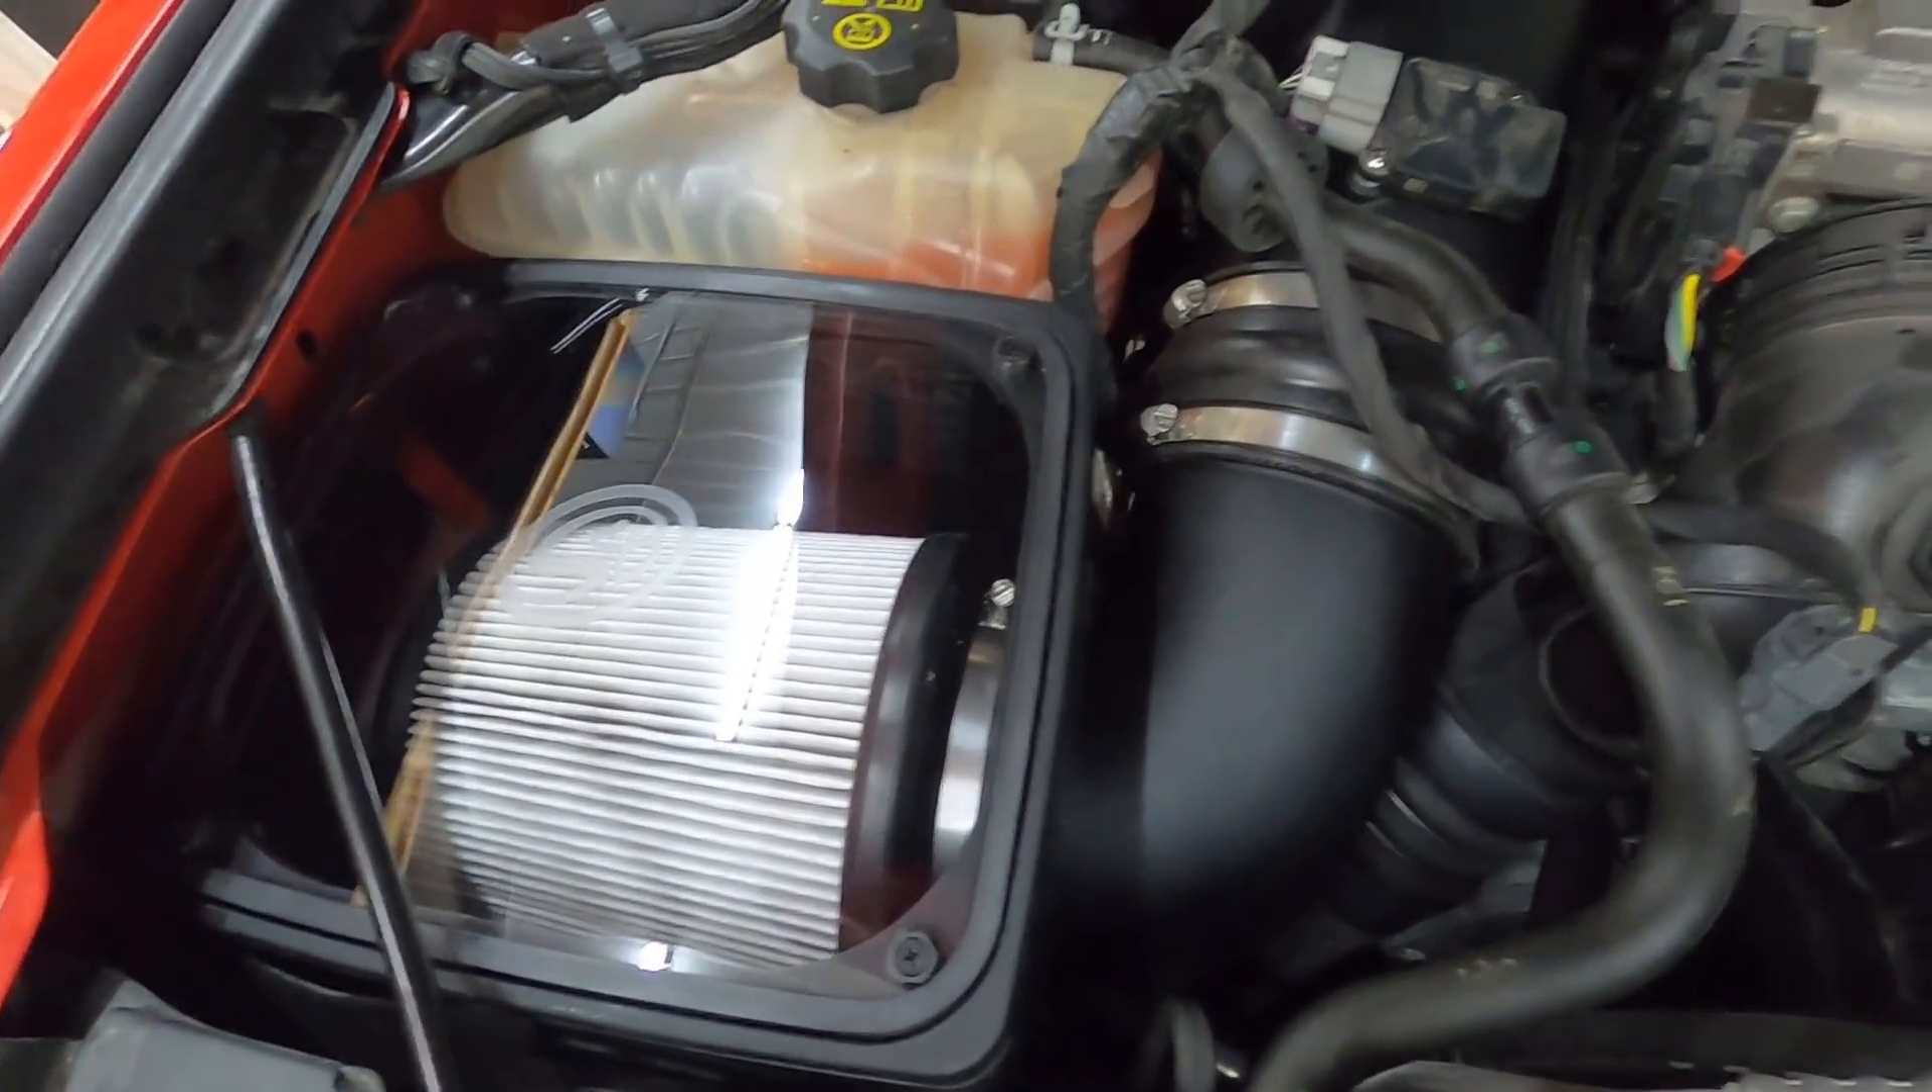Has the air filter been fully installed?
Yes.